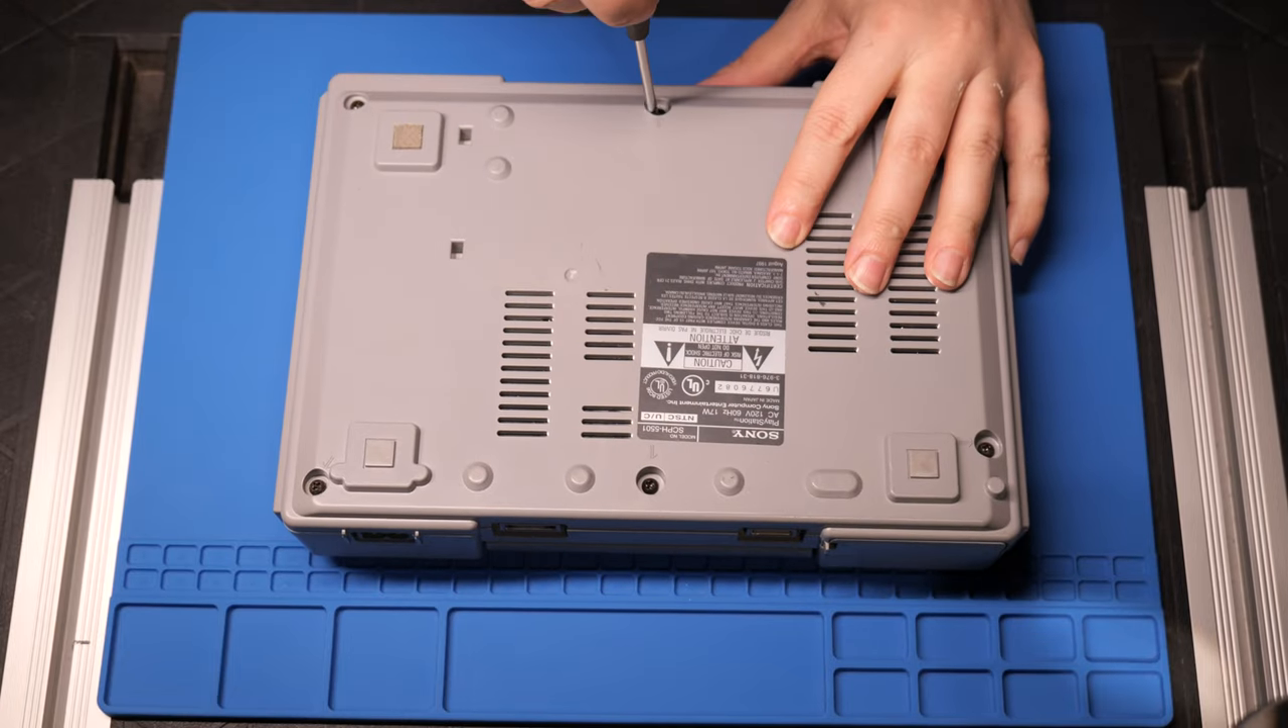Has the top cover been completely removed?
No.